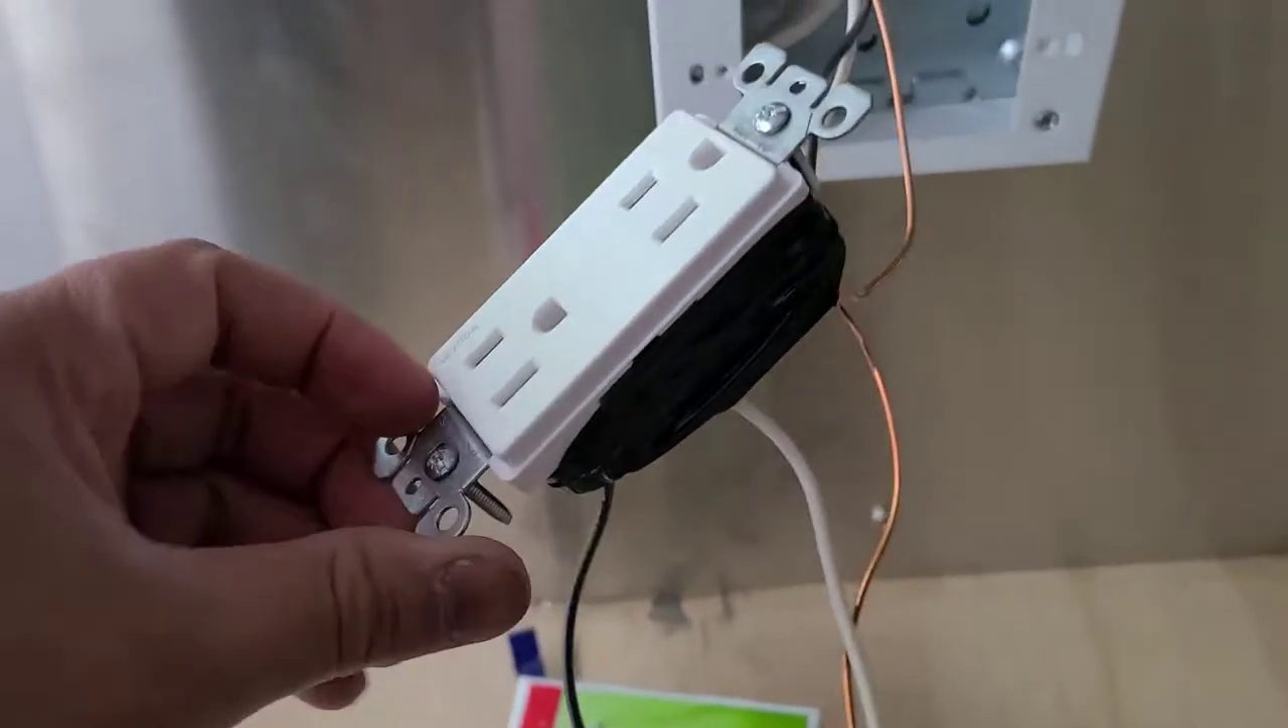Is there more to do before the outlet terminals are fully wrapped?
No.